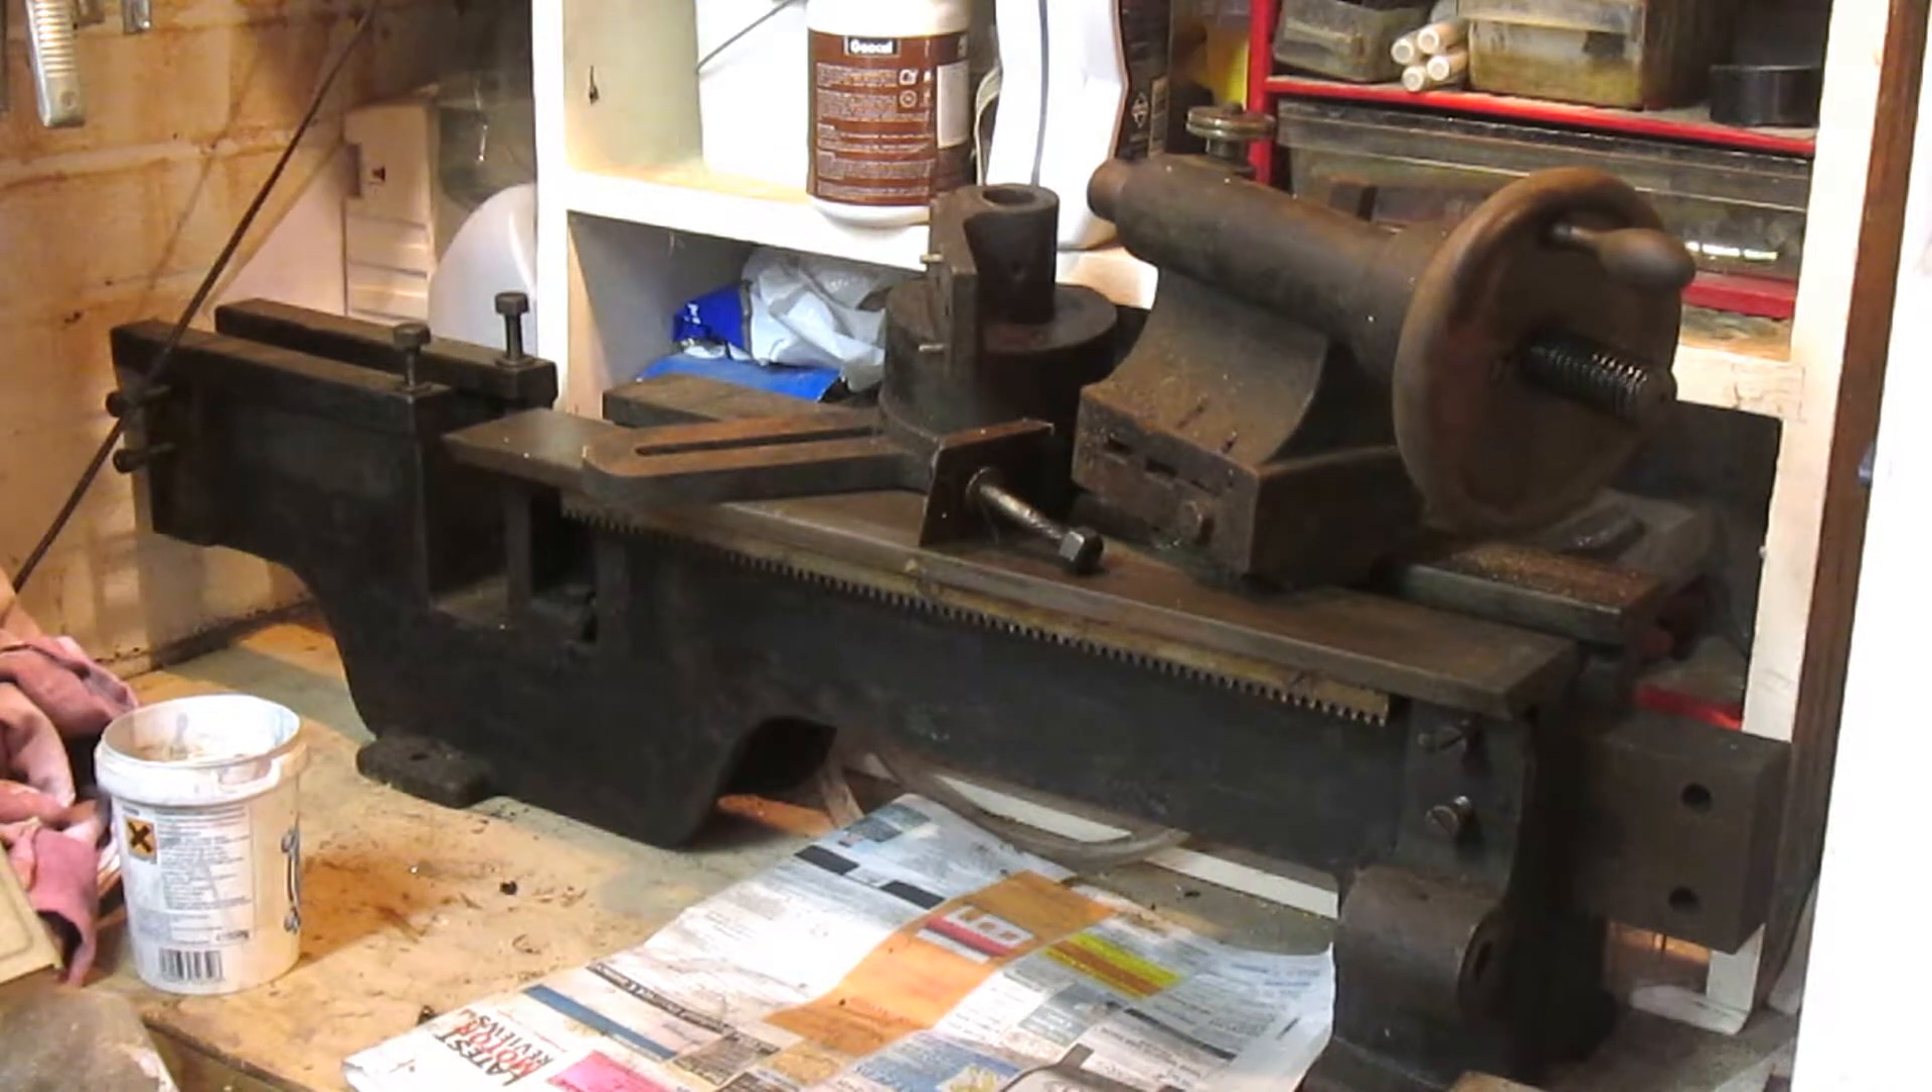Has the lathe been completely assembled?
No.